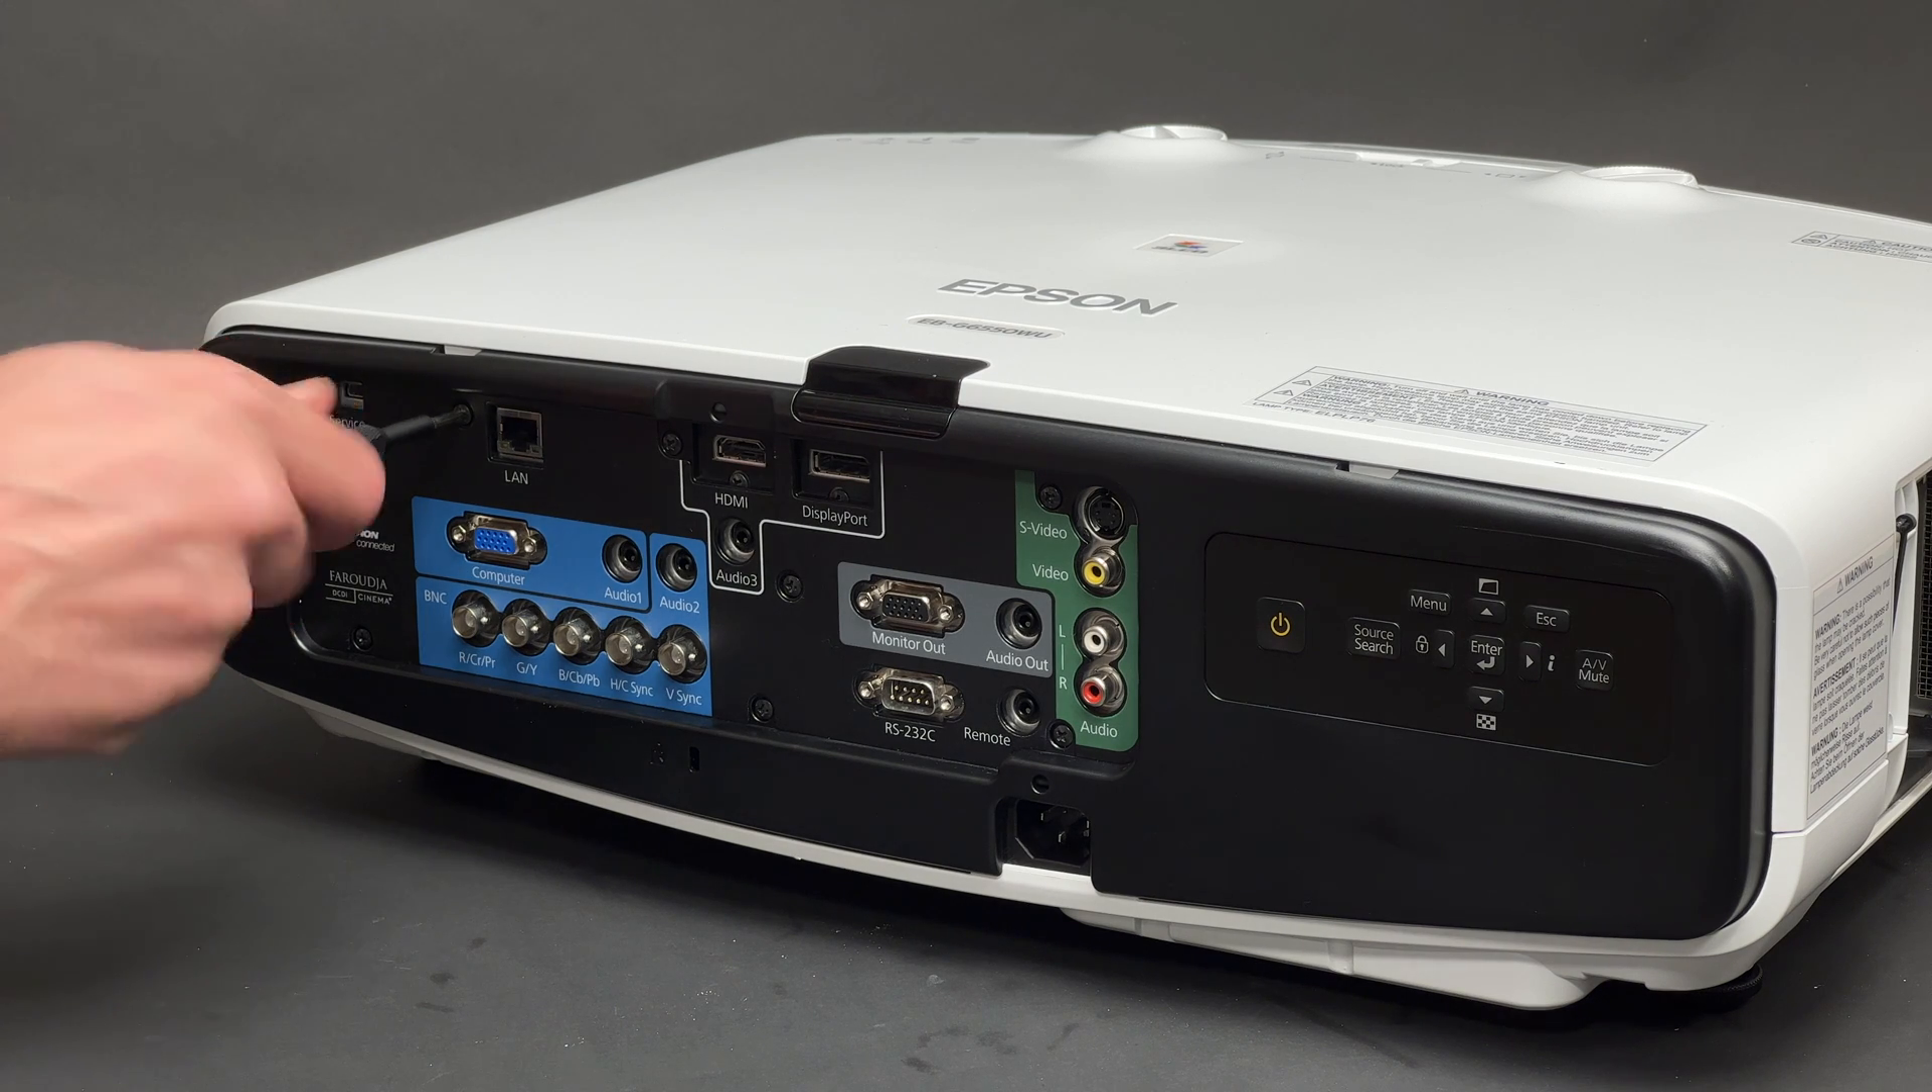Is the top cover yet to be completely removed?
Yes.